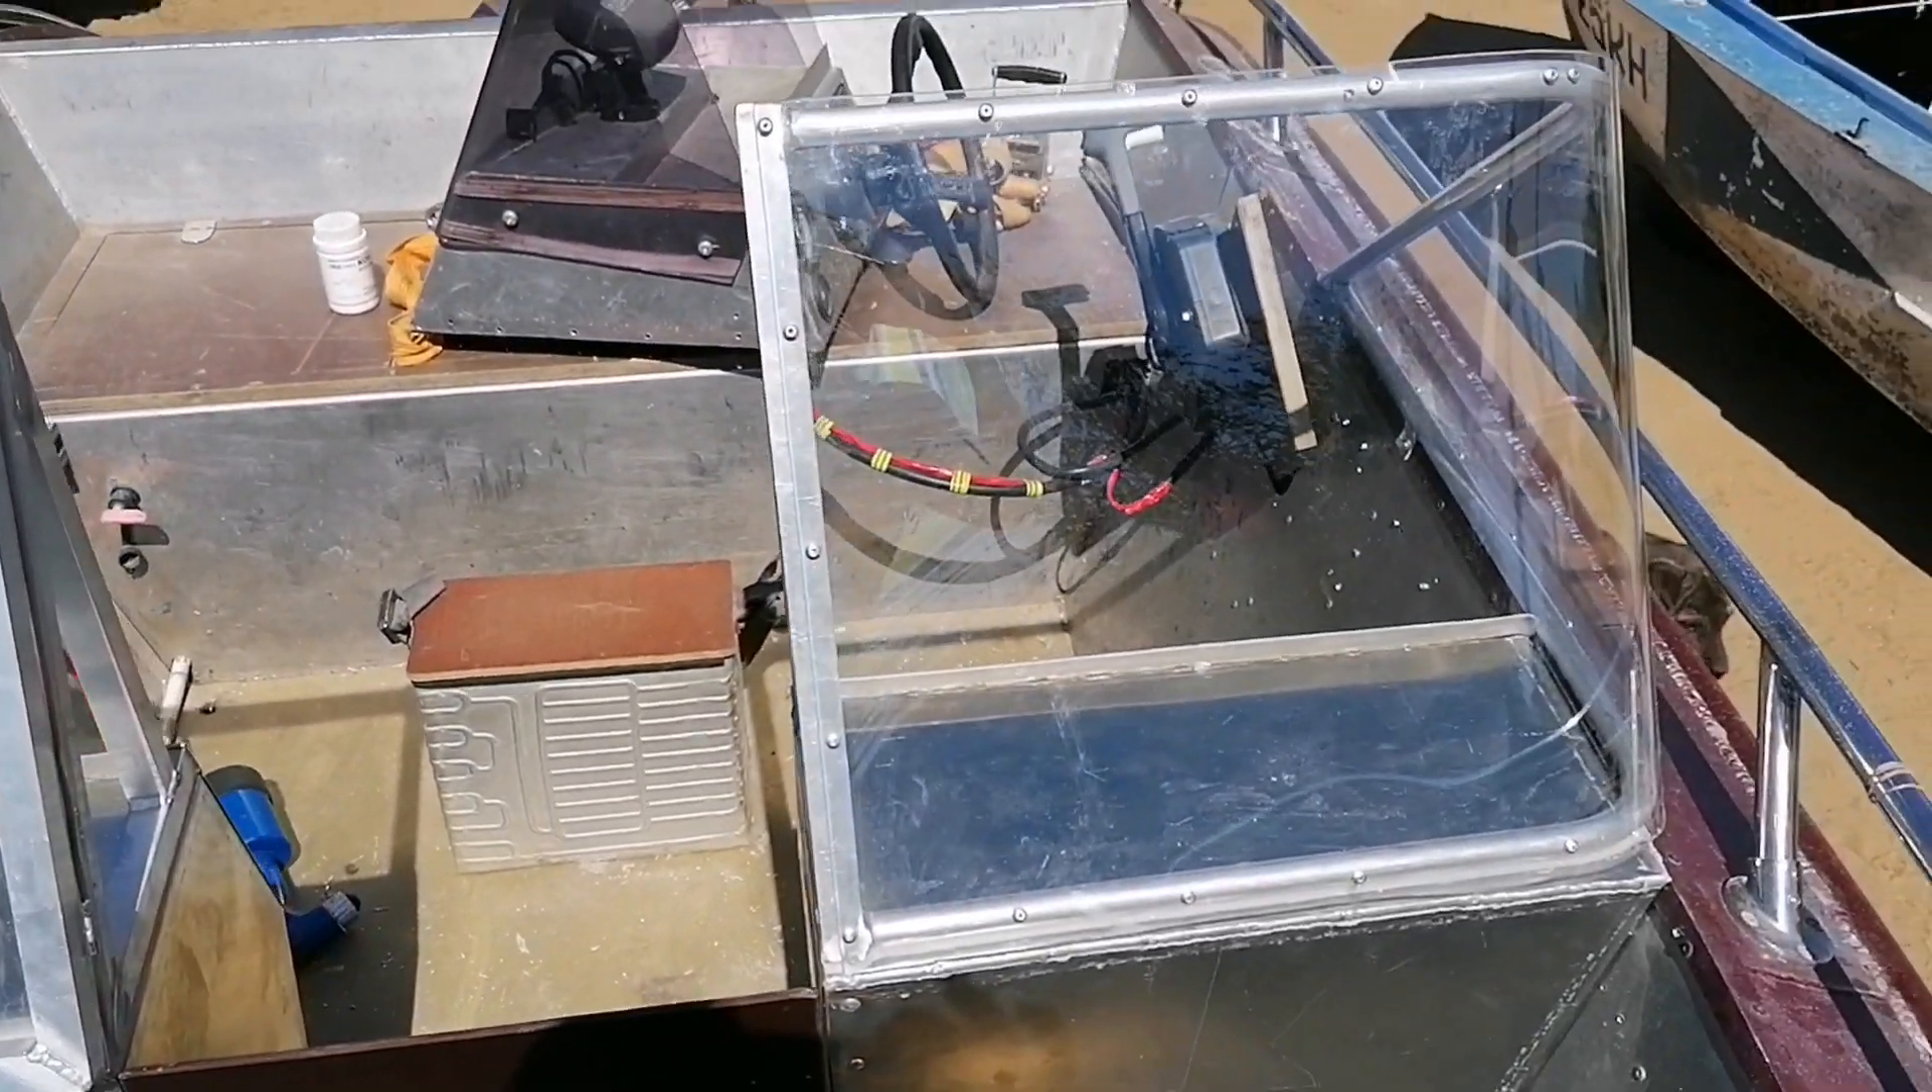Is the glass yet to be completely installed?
No.